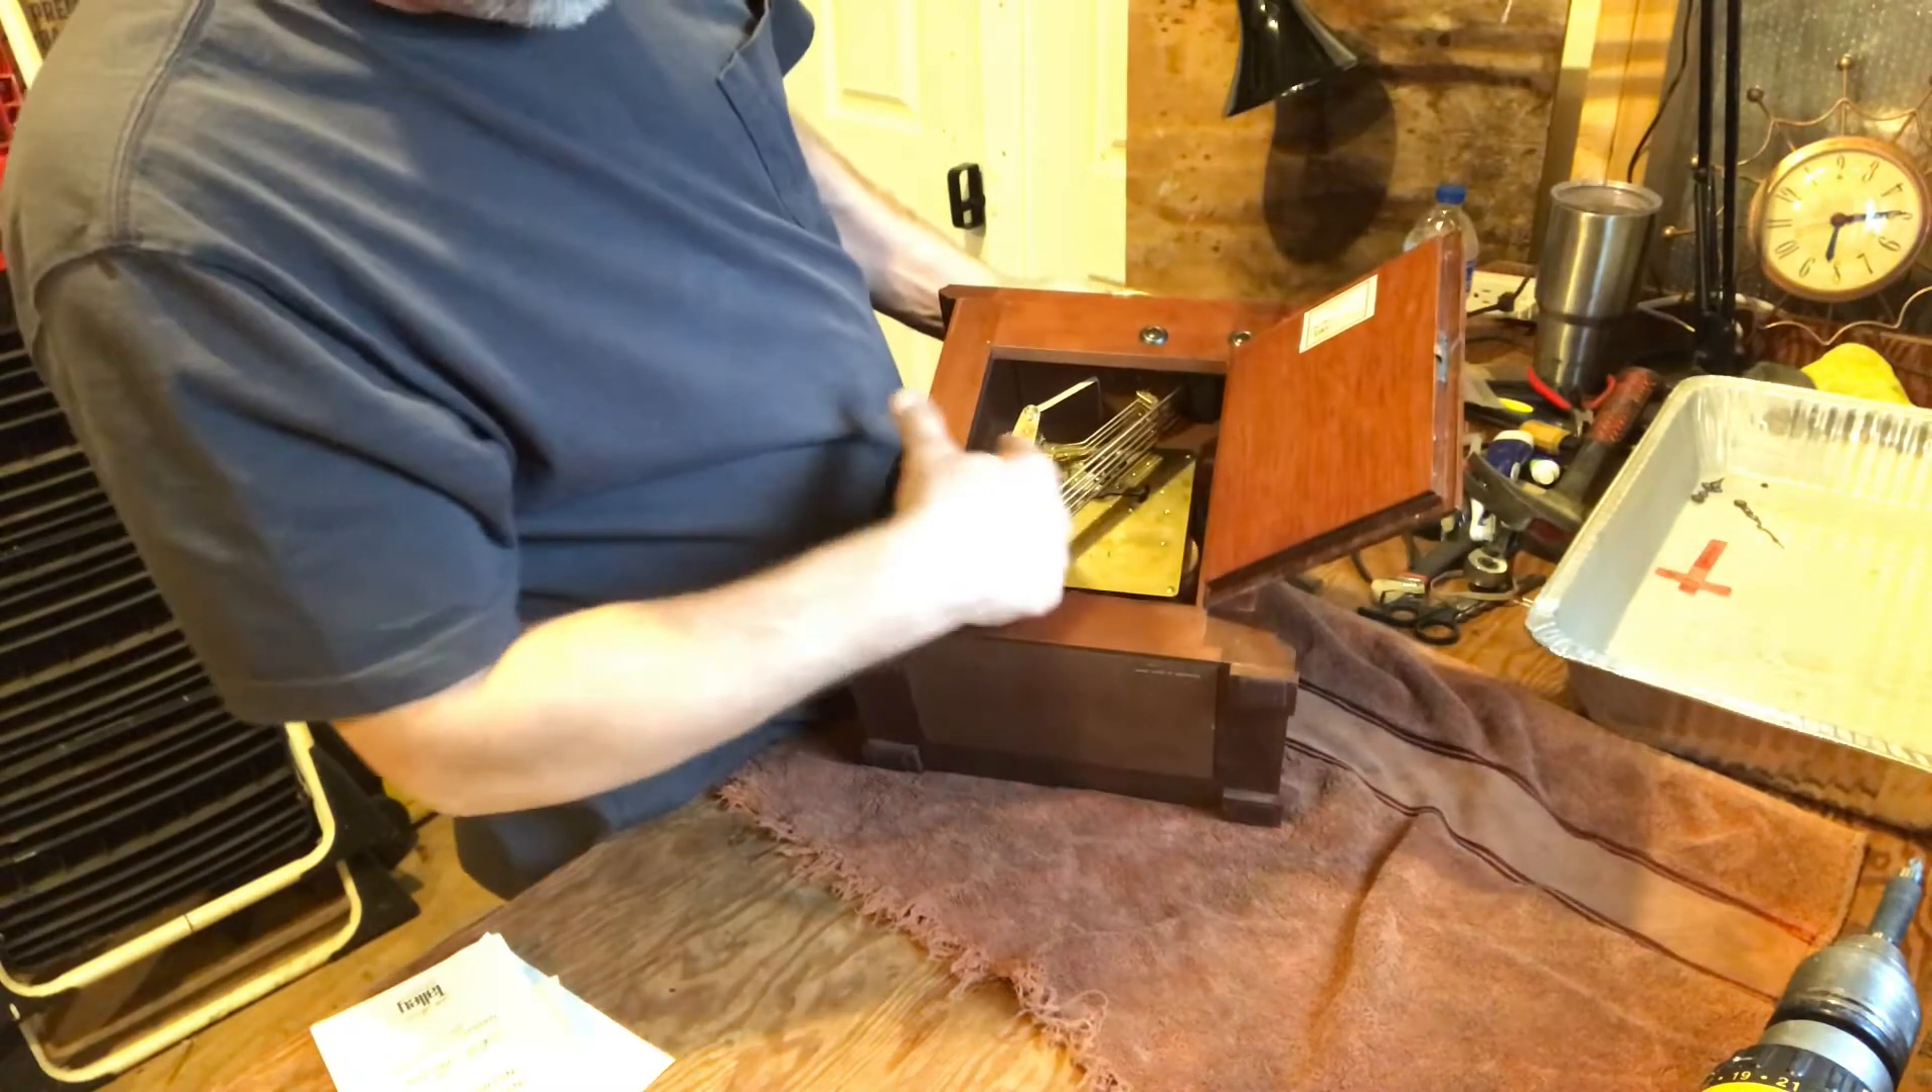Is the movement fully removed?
No.